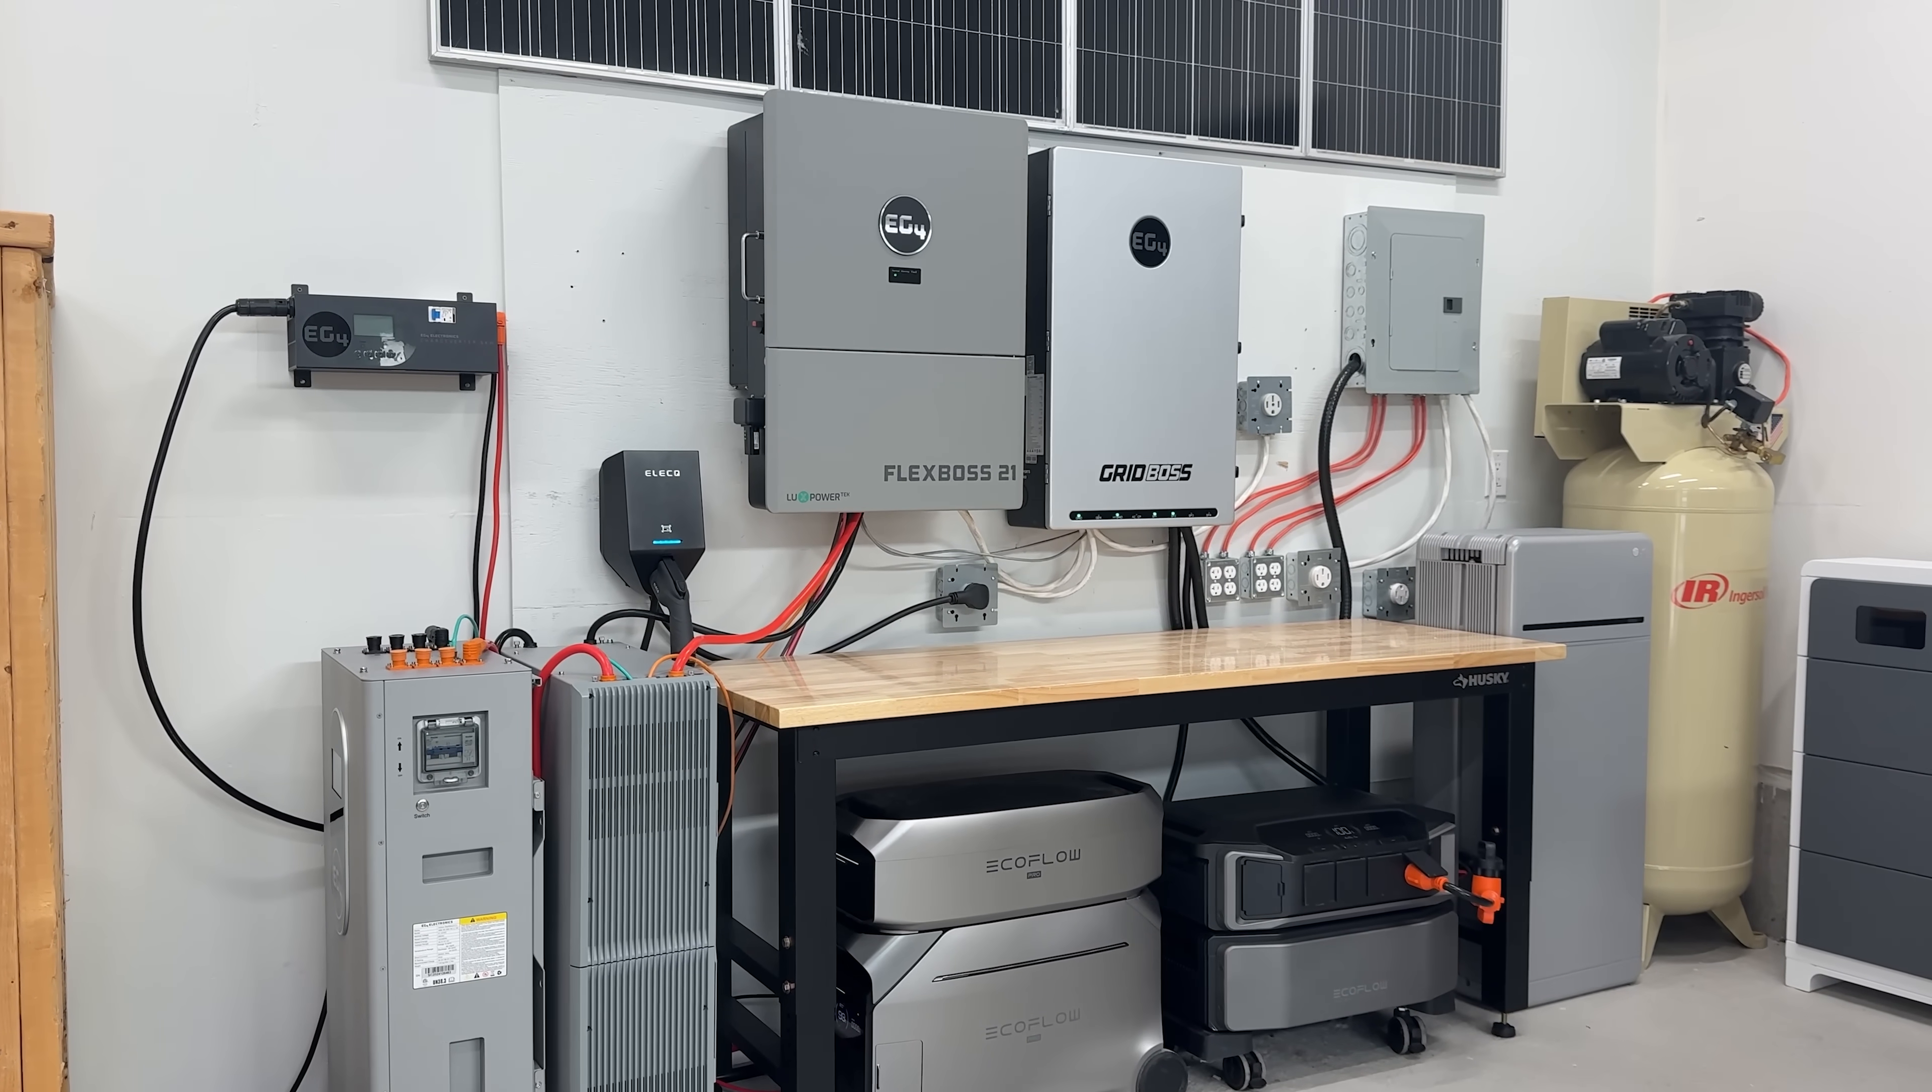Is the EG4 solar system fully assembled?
Yes.